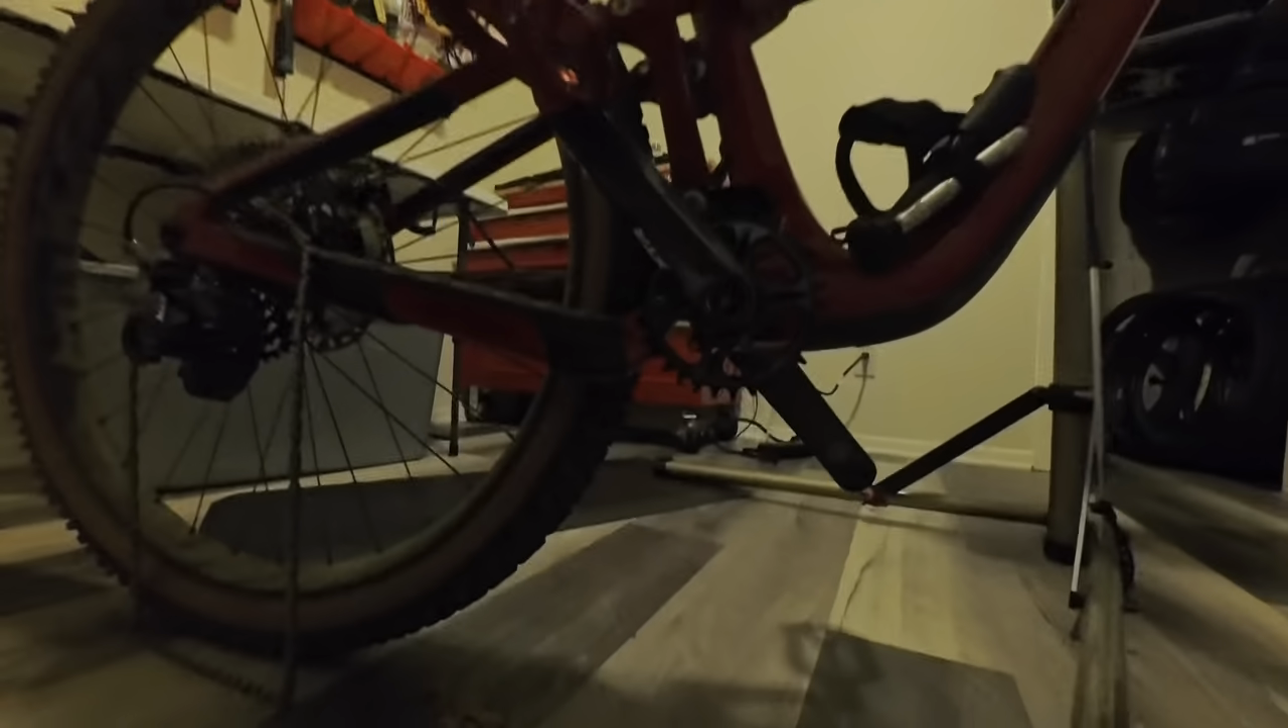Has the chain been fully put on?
No.